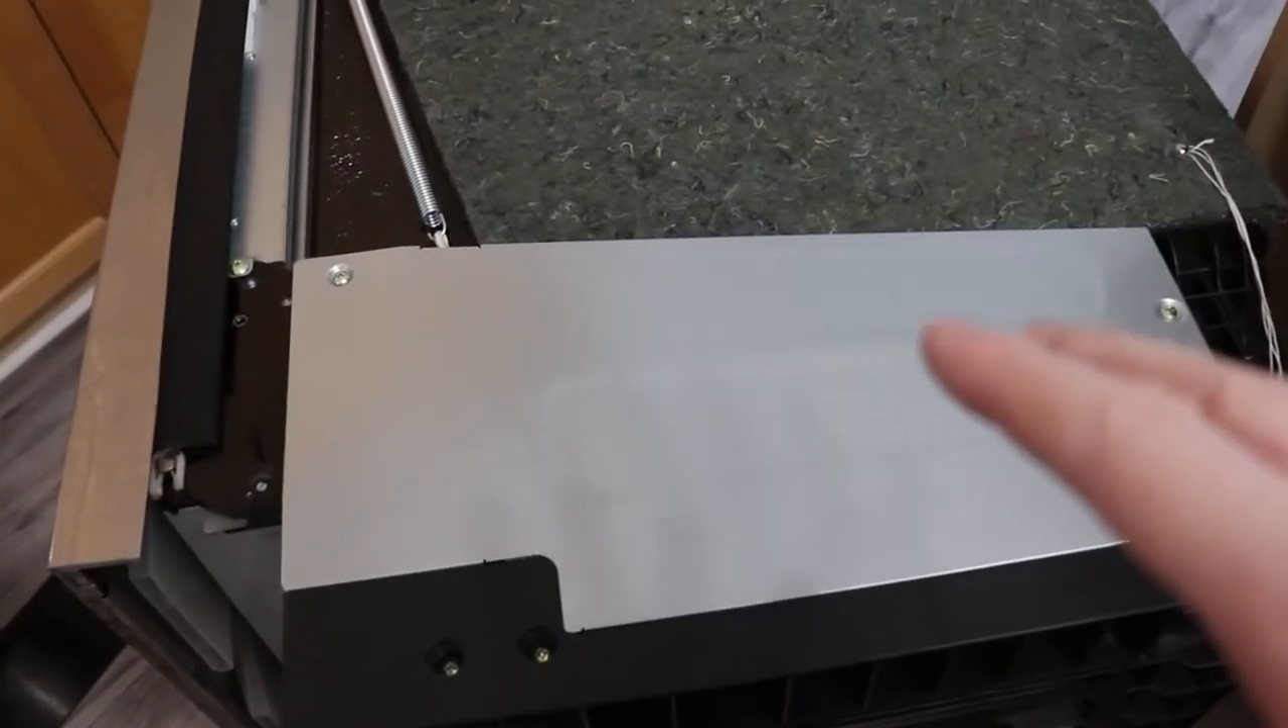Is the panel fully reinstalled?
Yes.